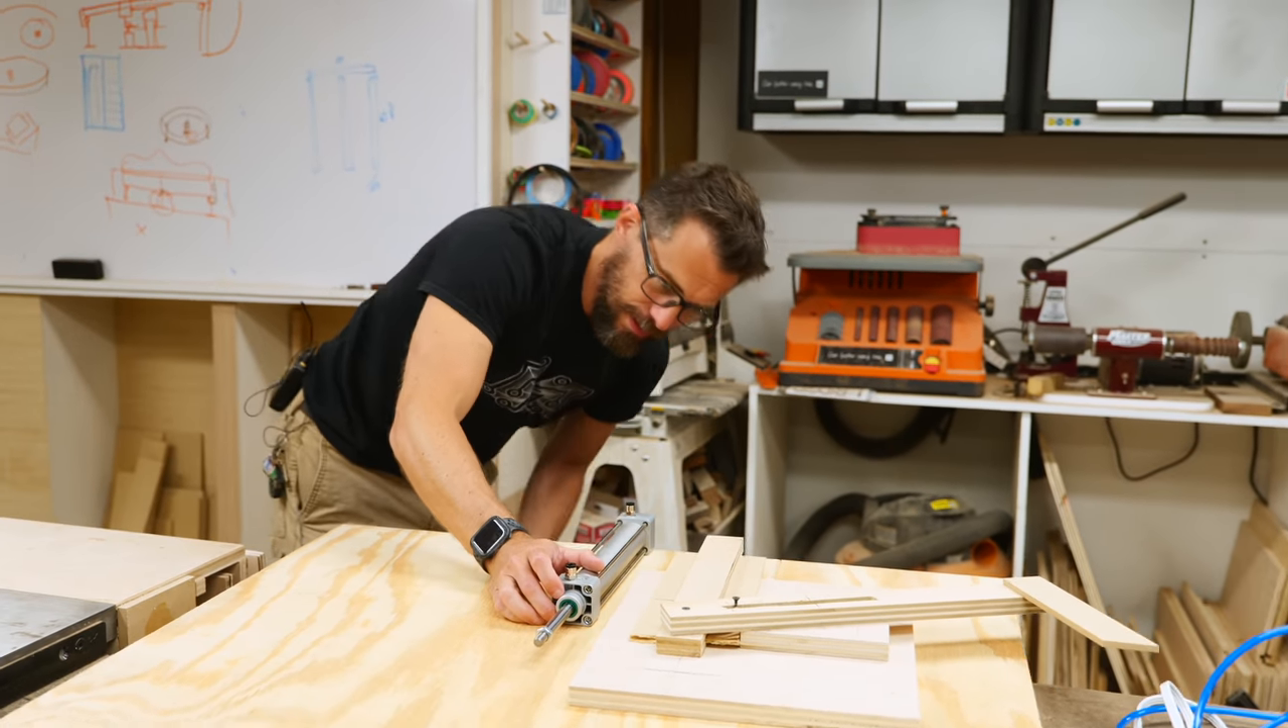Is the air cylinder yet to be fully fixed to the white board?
Yes.